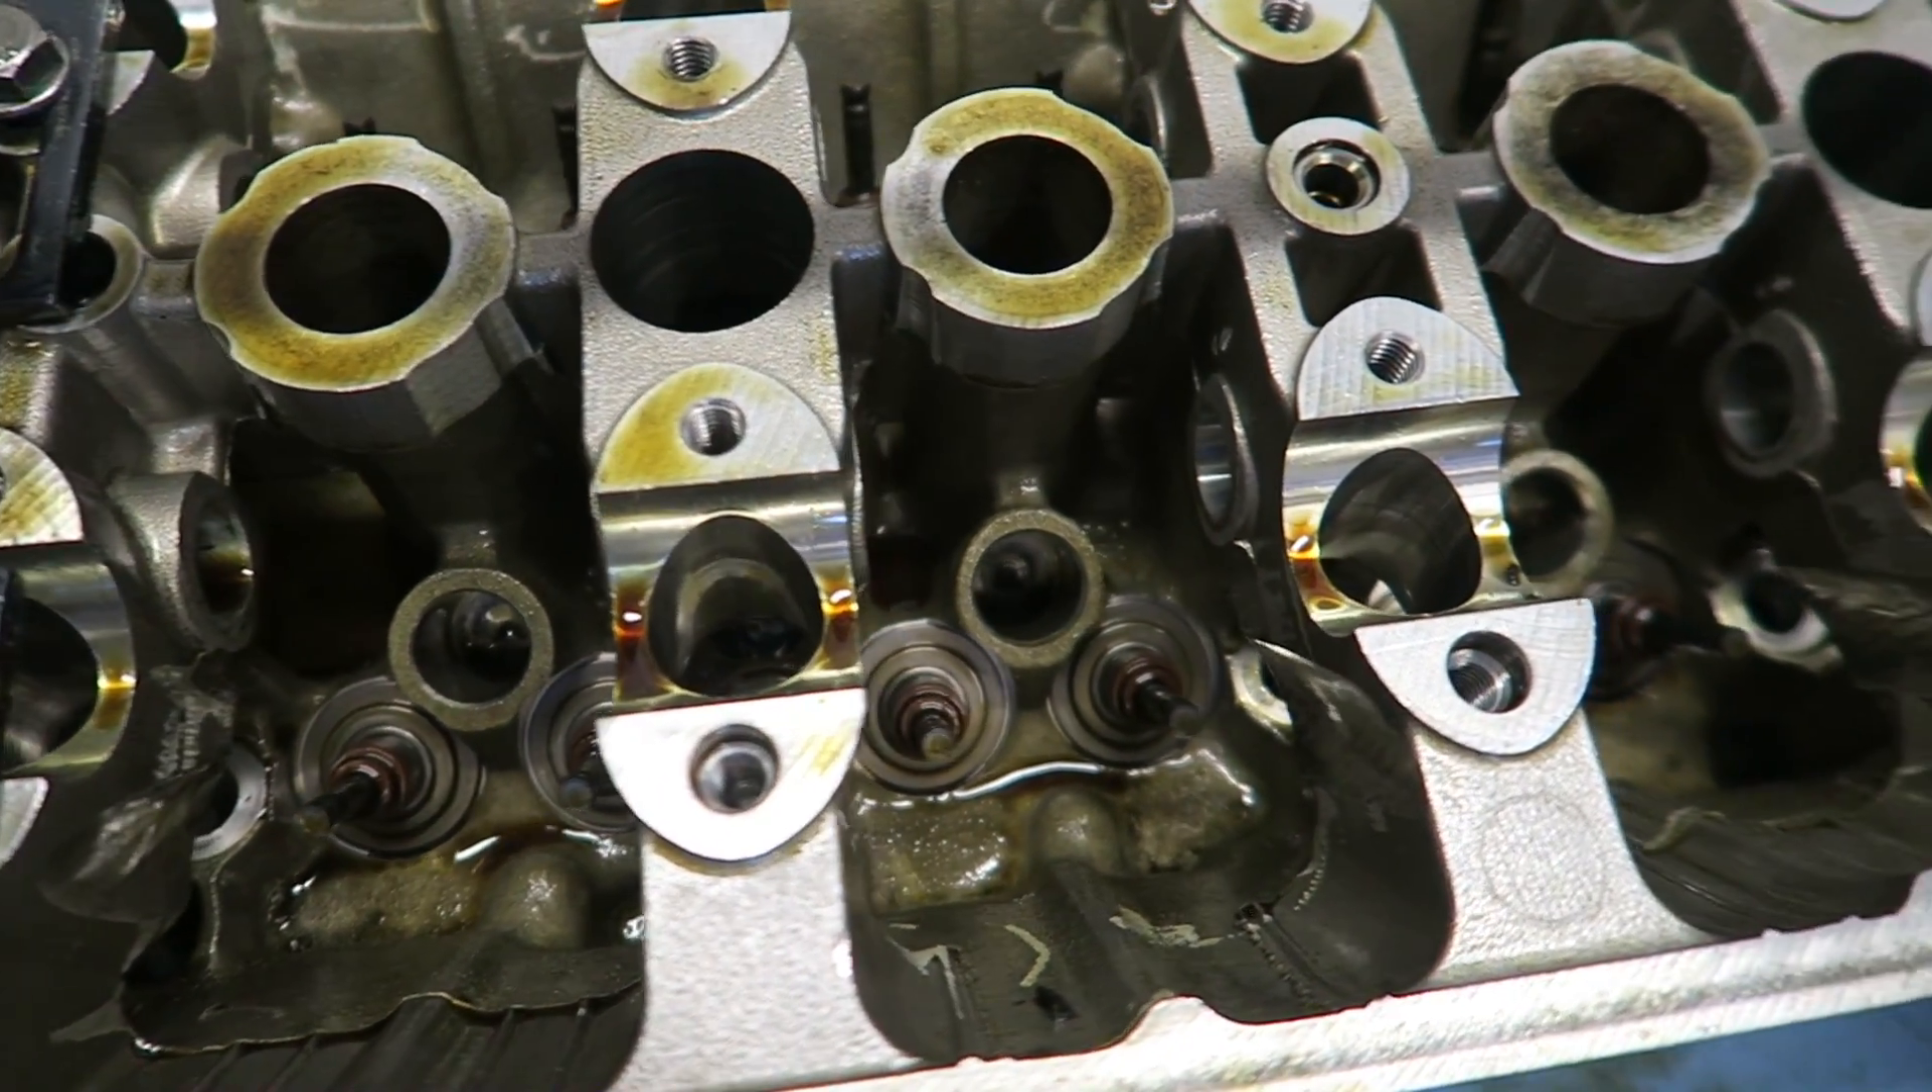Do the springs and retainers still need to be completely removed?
No.